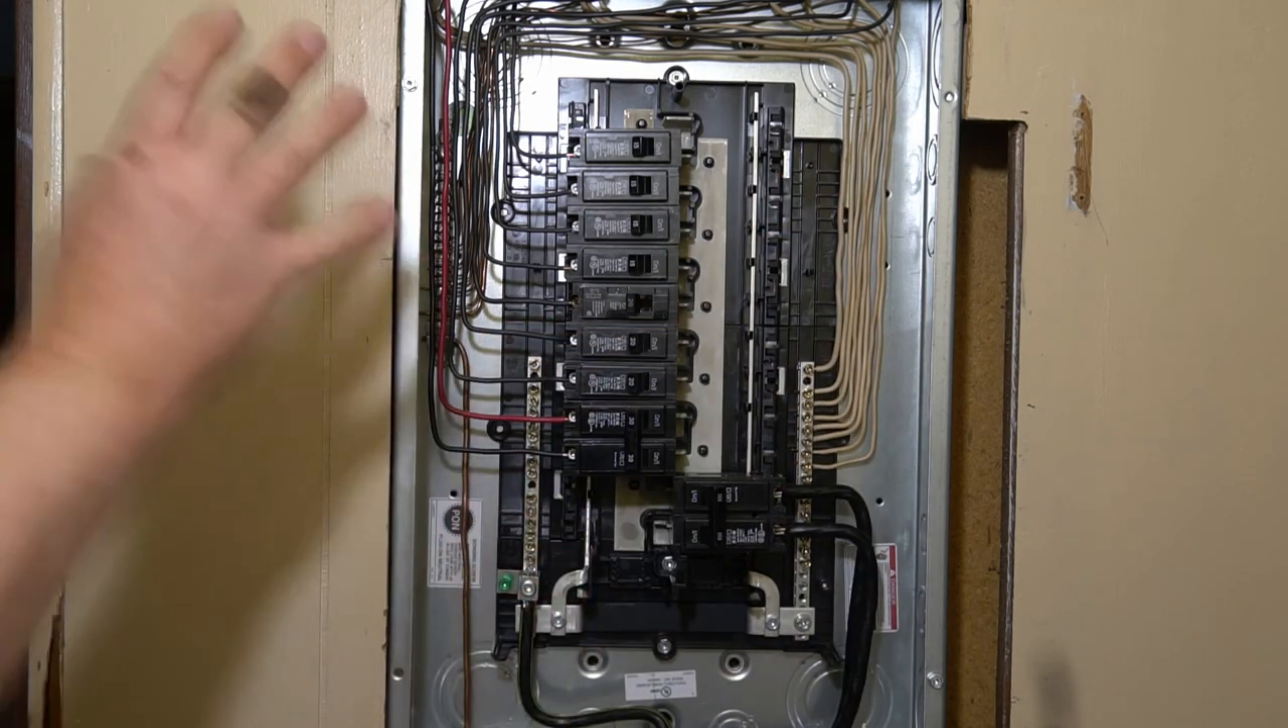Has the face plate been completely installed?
No.